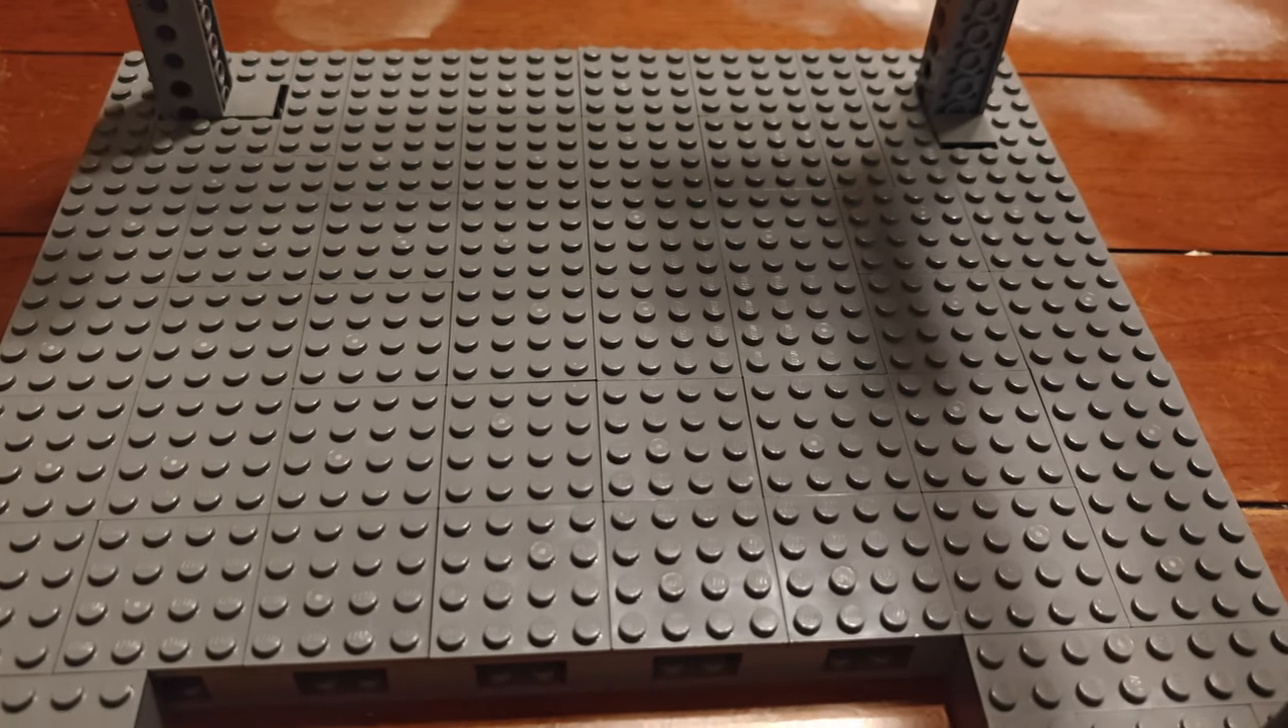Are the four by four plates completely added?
Yes.